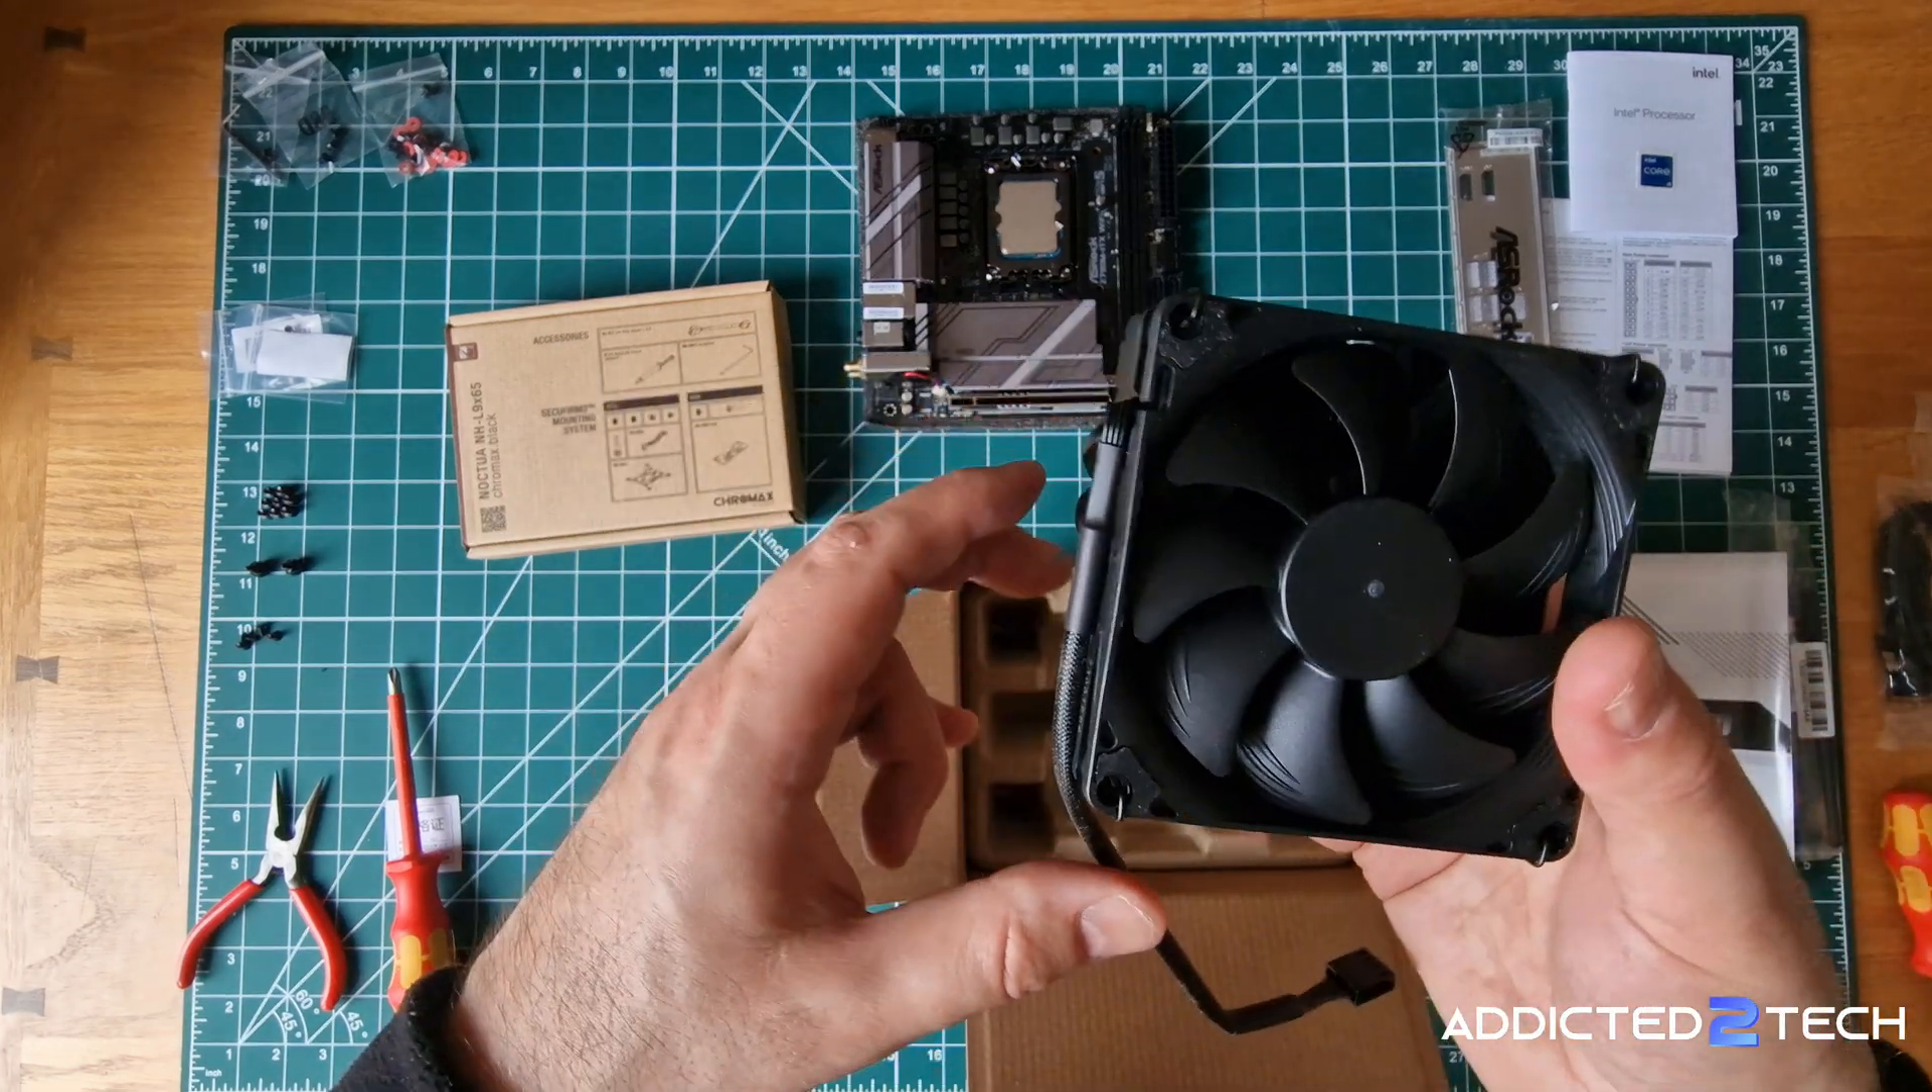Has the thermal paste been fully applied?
No.